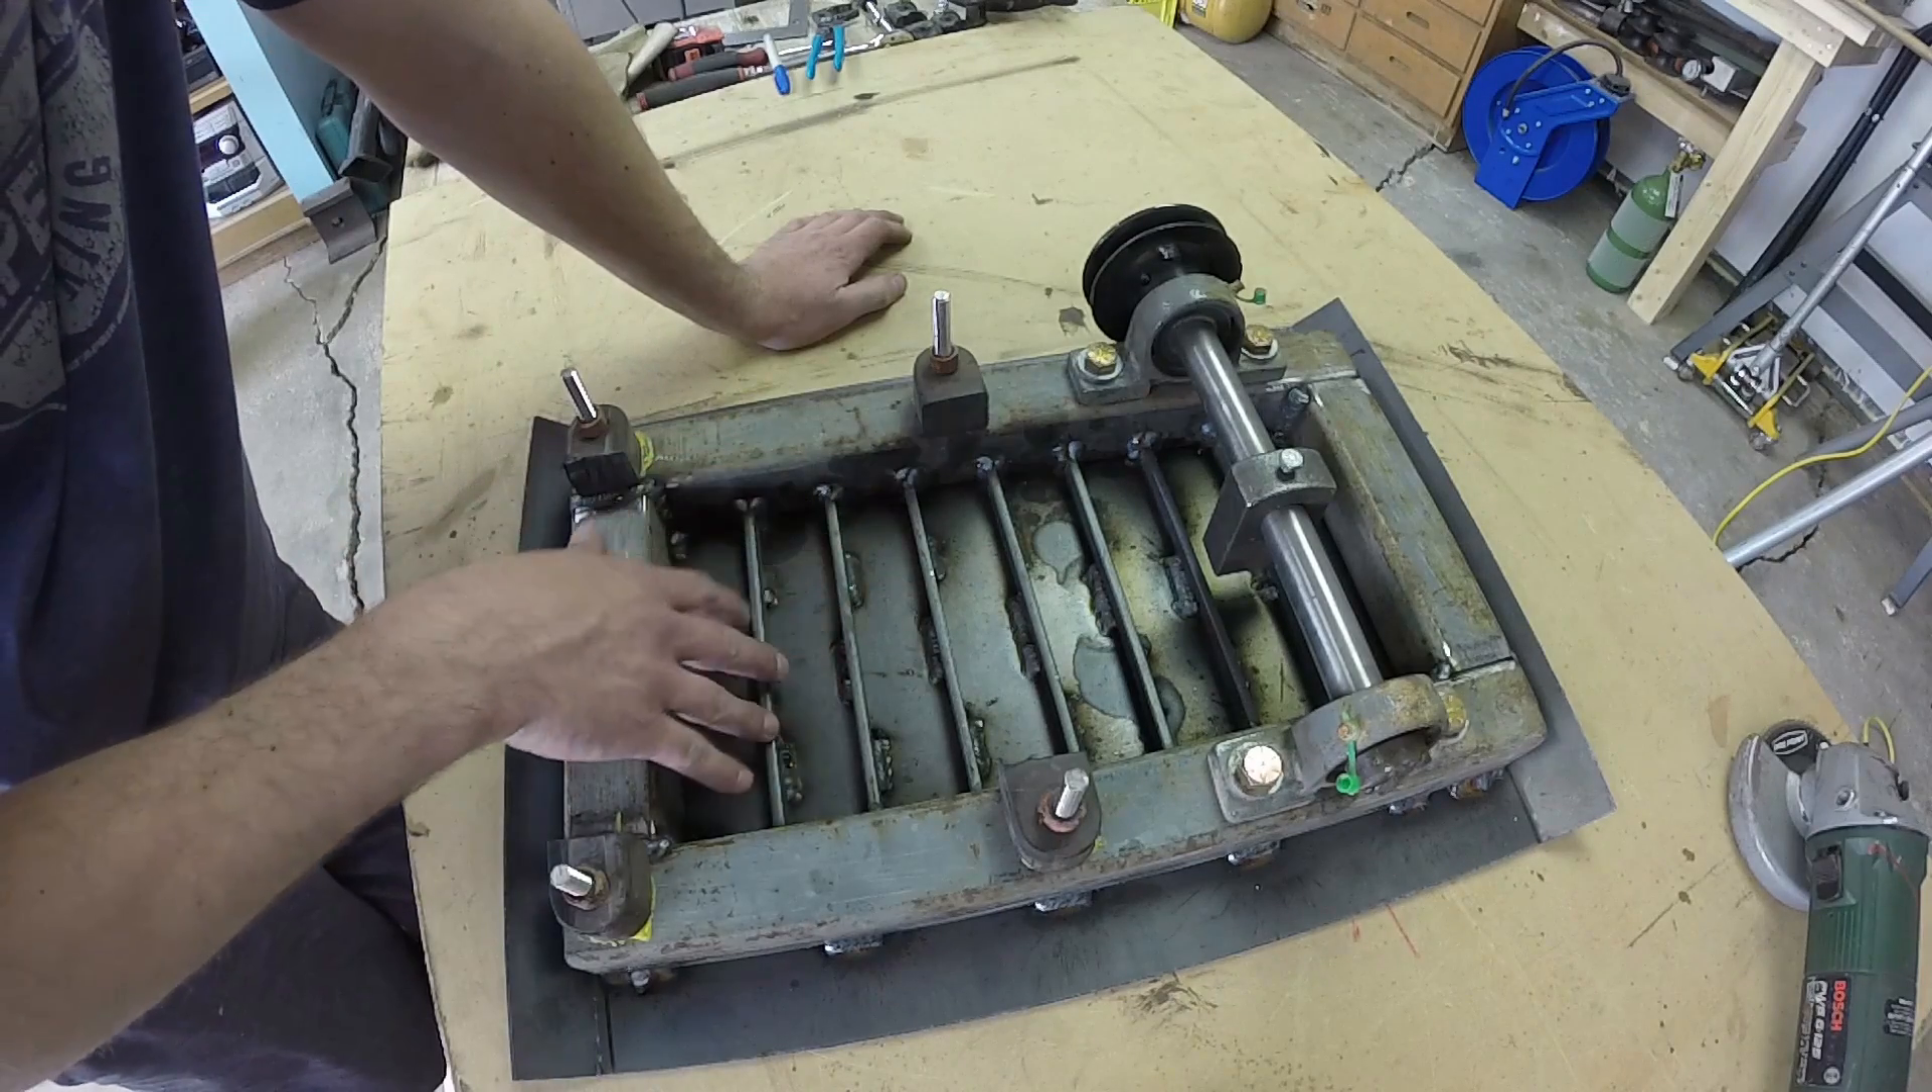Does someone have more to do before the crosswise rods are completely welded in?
No.